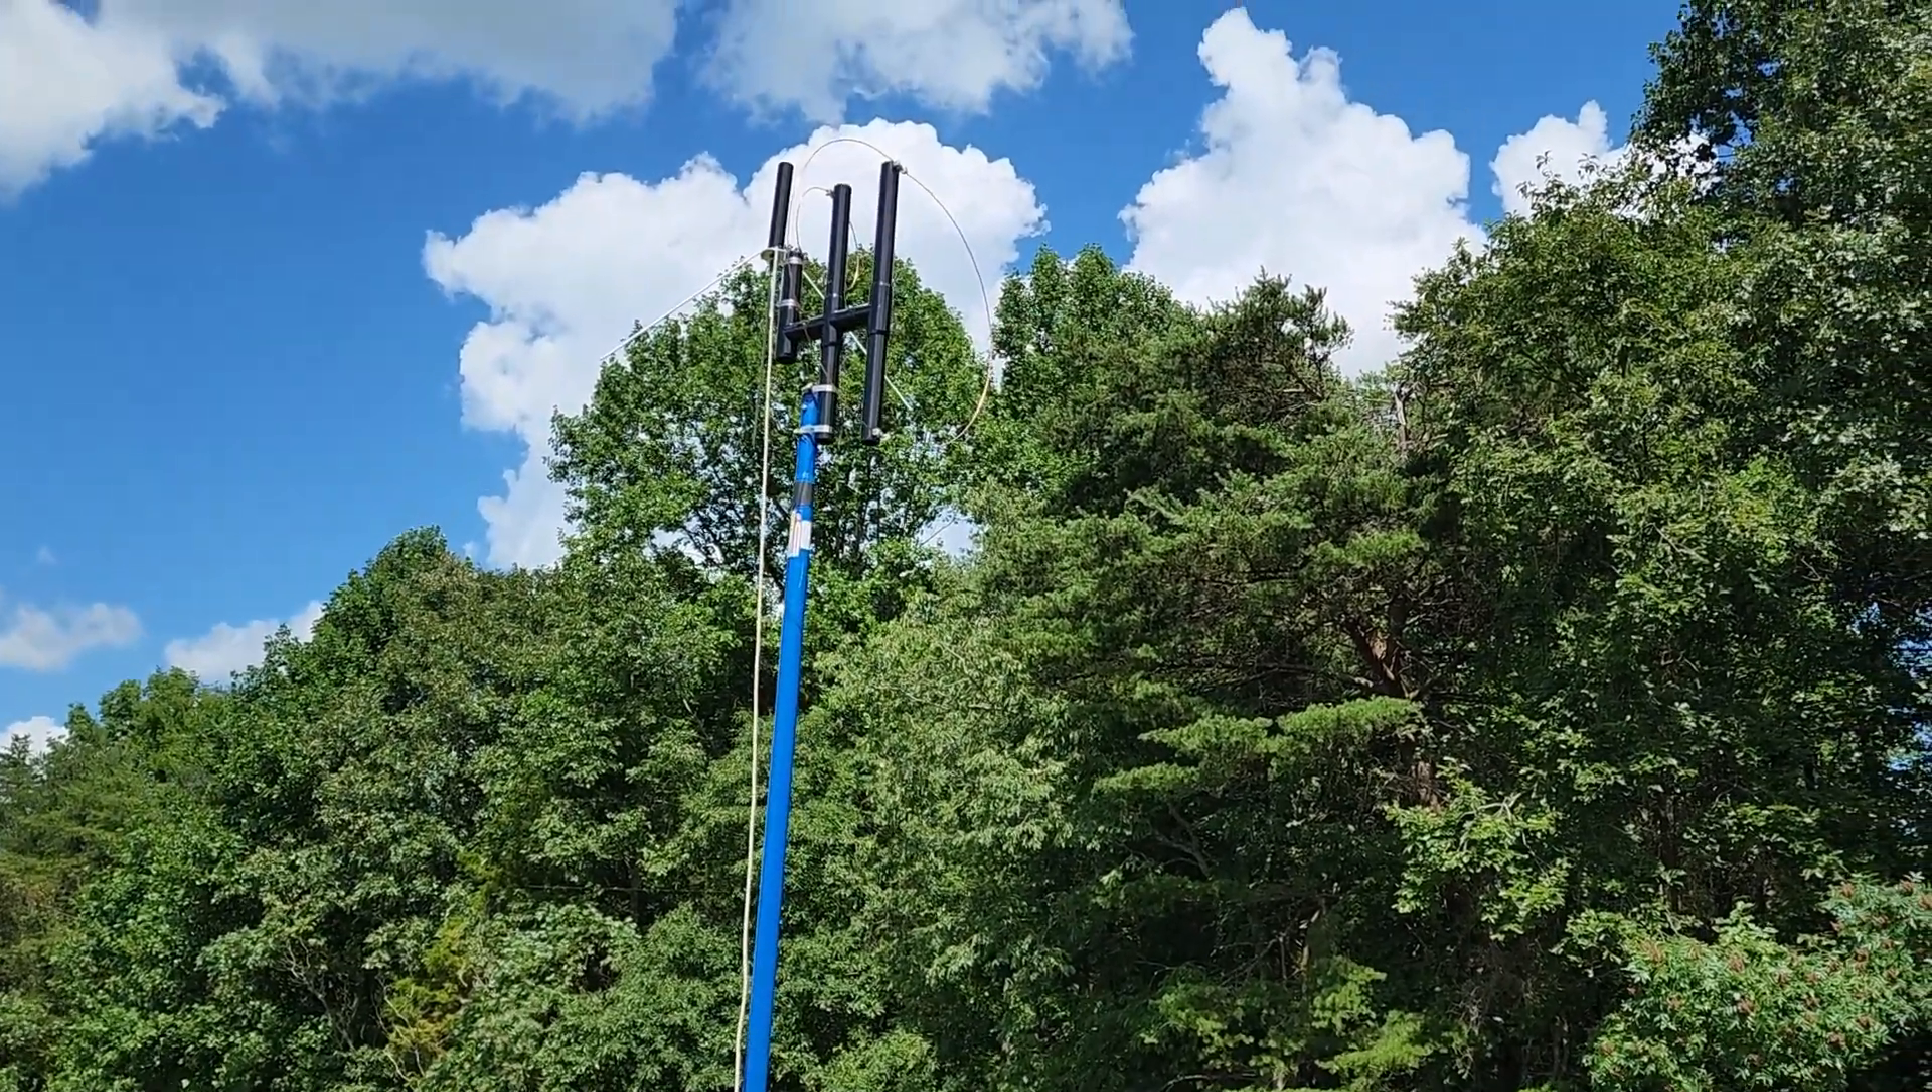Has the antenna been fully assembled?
Yes.